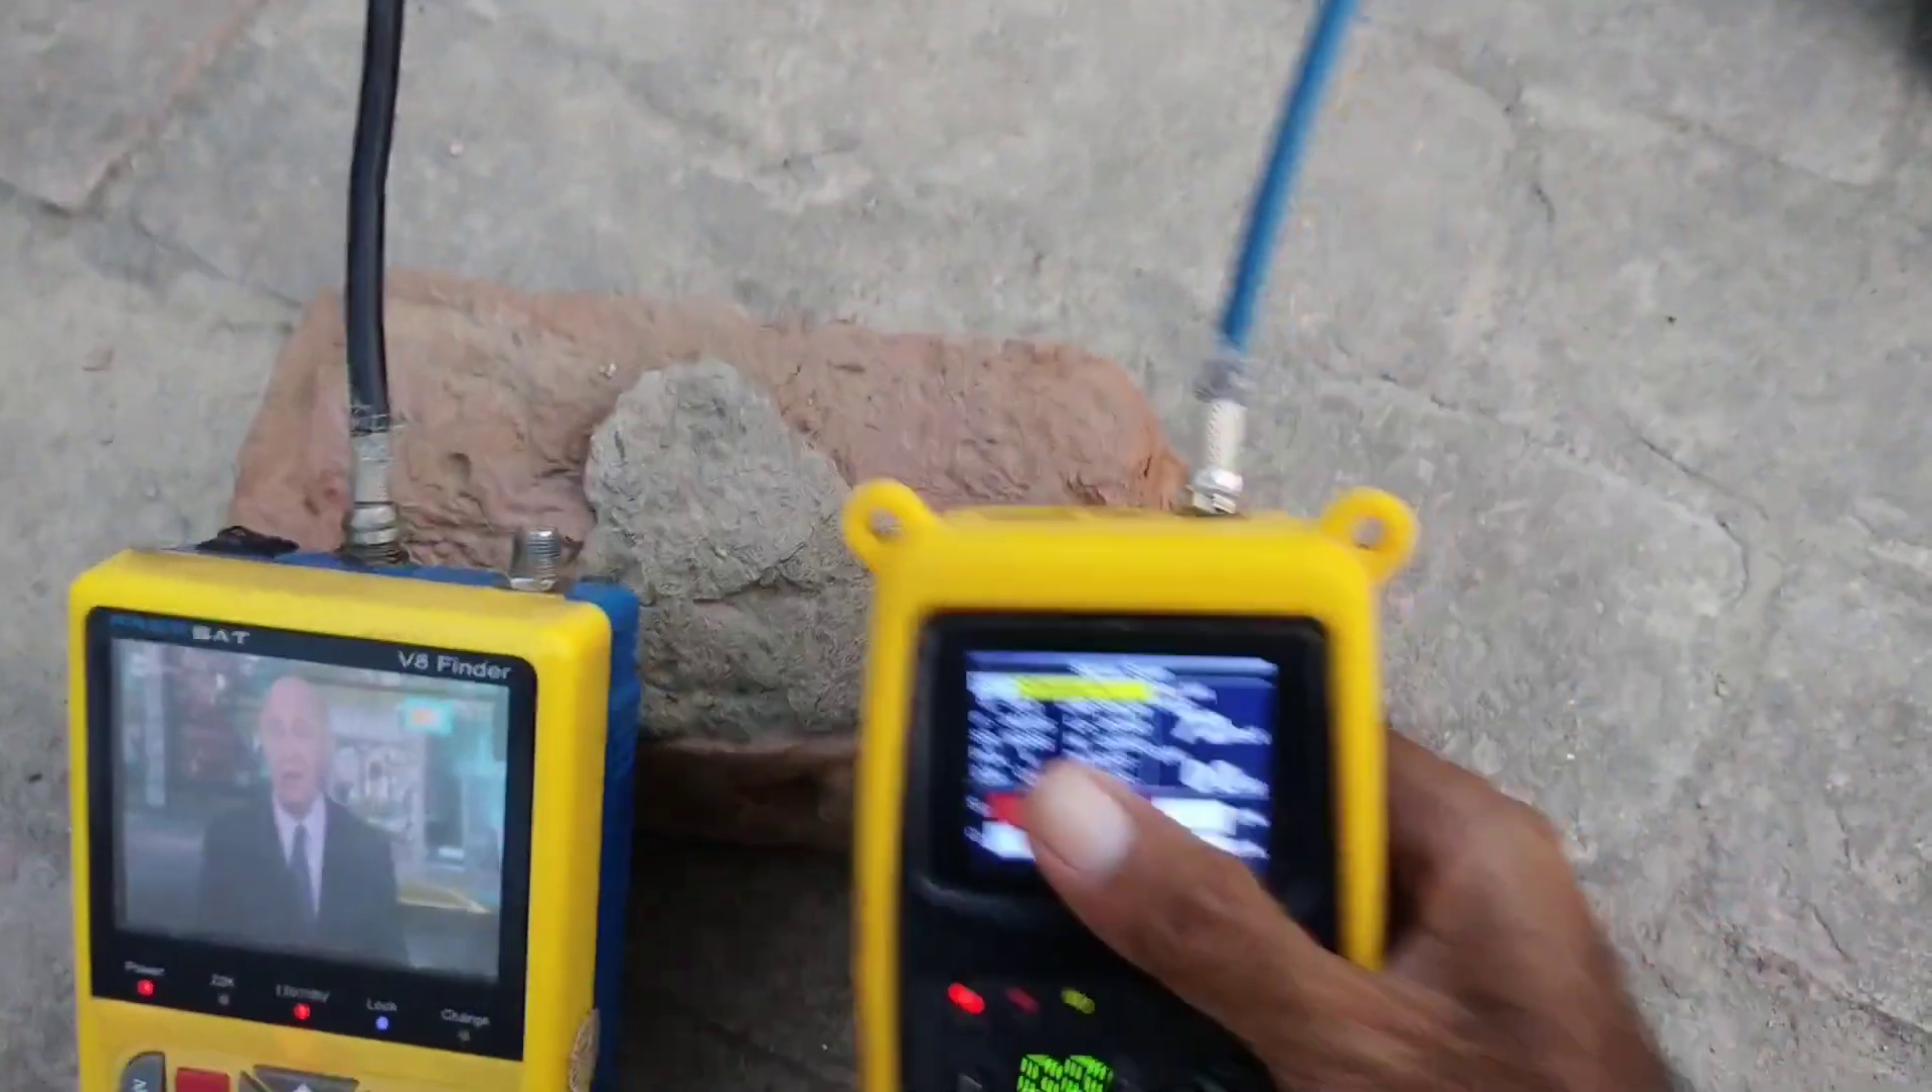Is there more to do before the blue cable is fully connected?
No.